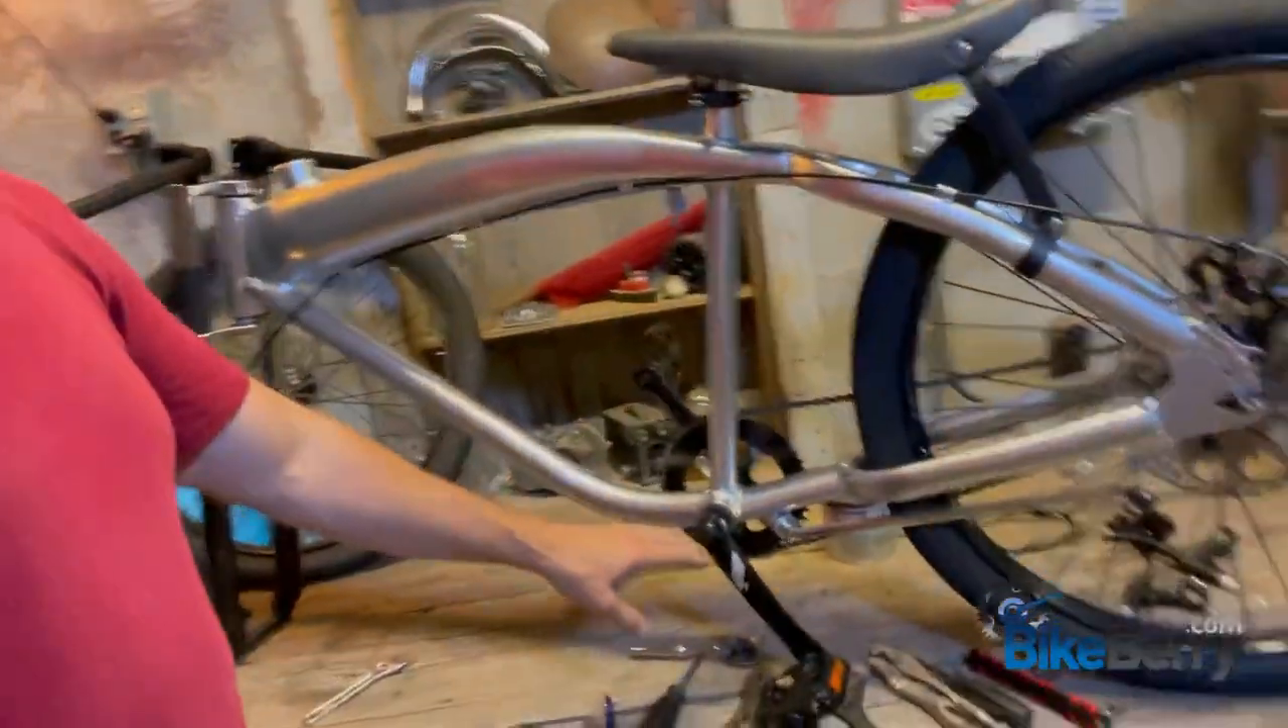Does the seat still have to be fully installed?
No.